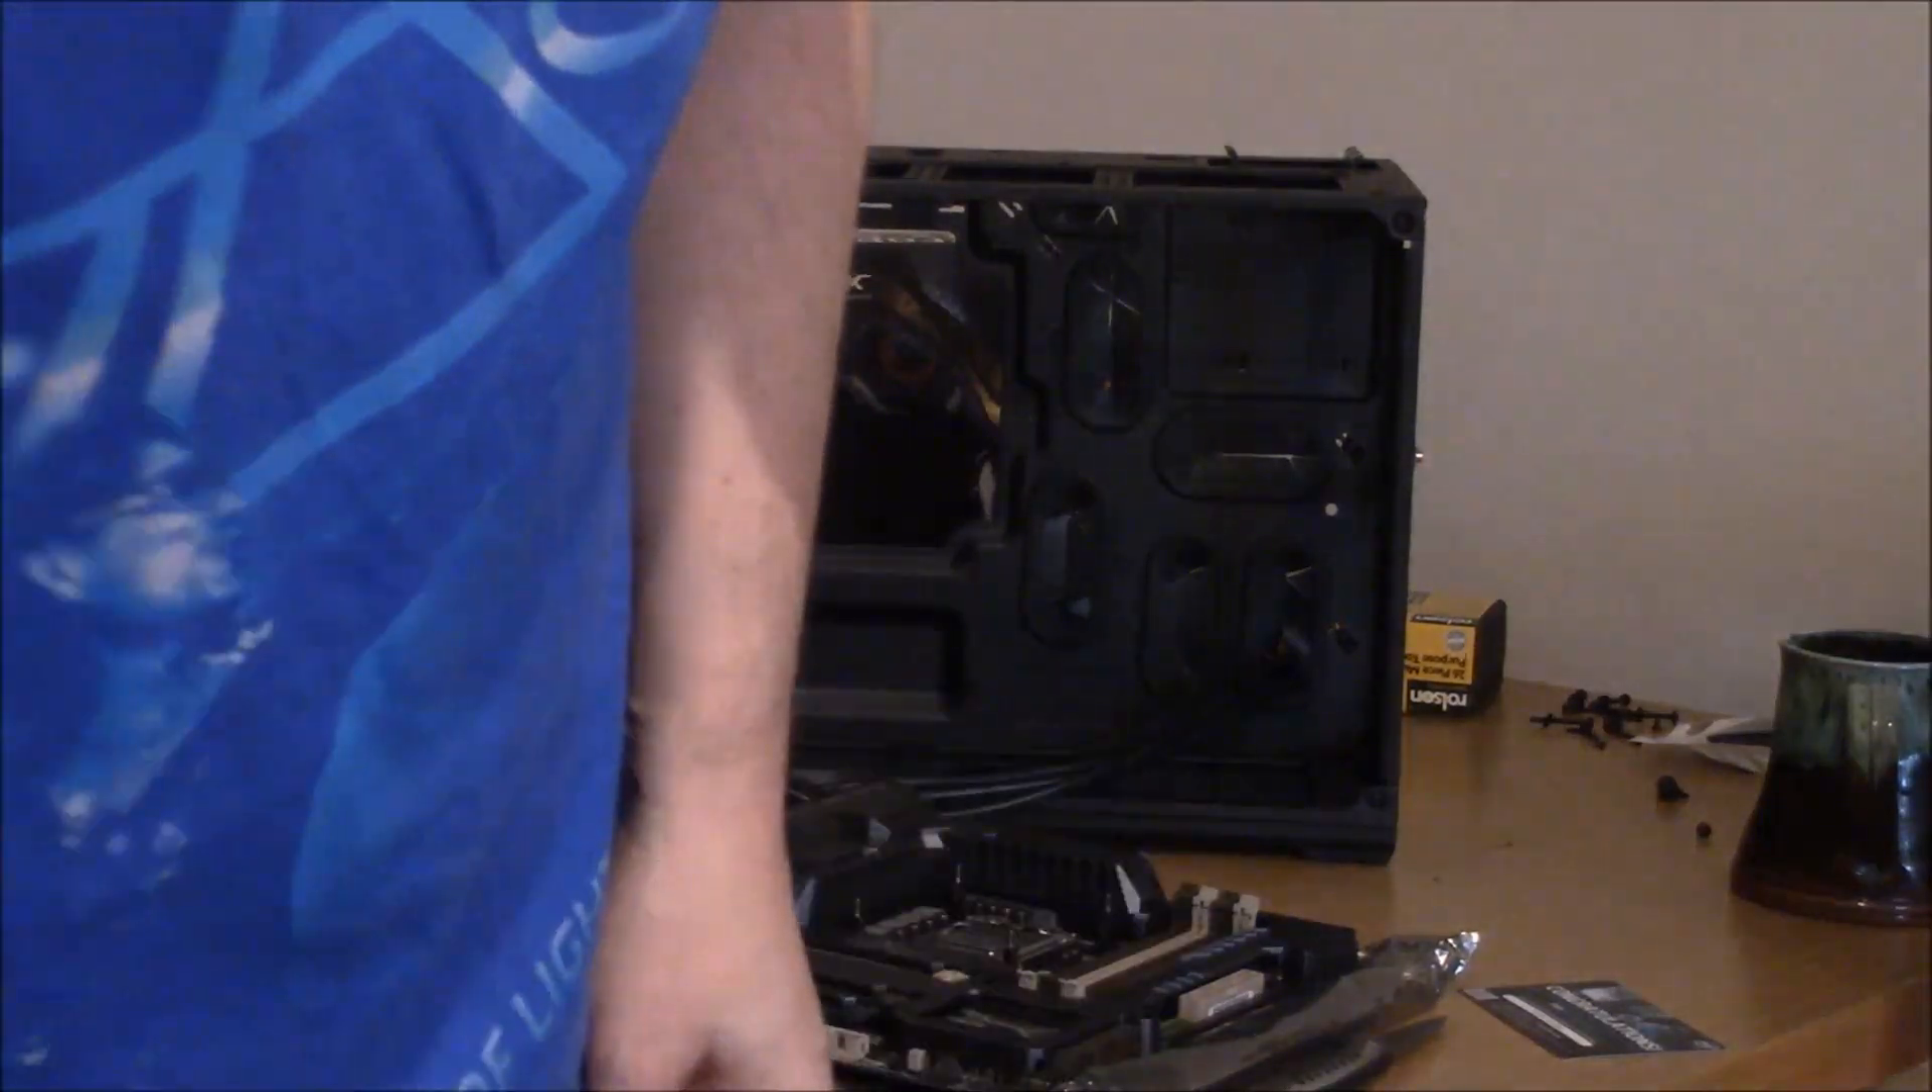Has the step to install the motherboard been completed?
No.